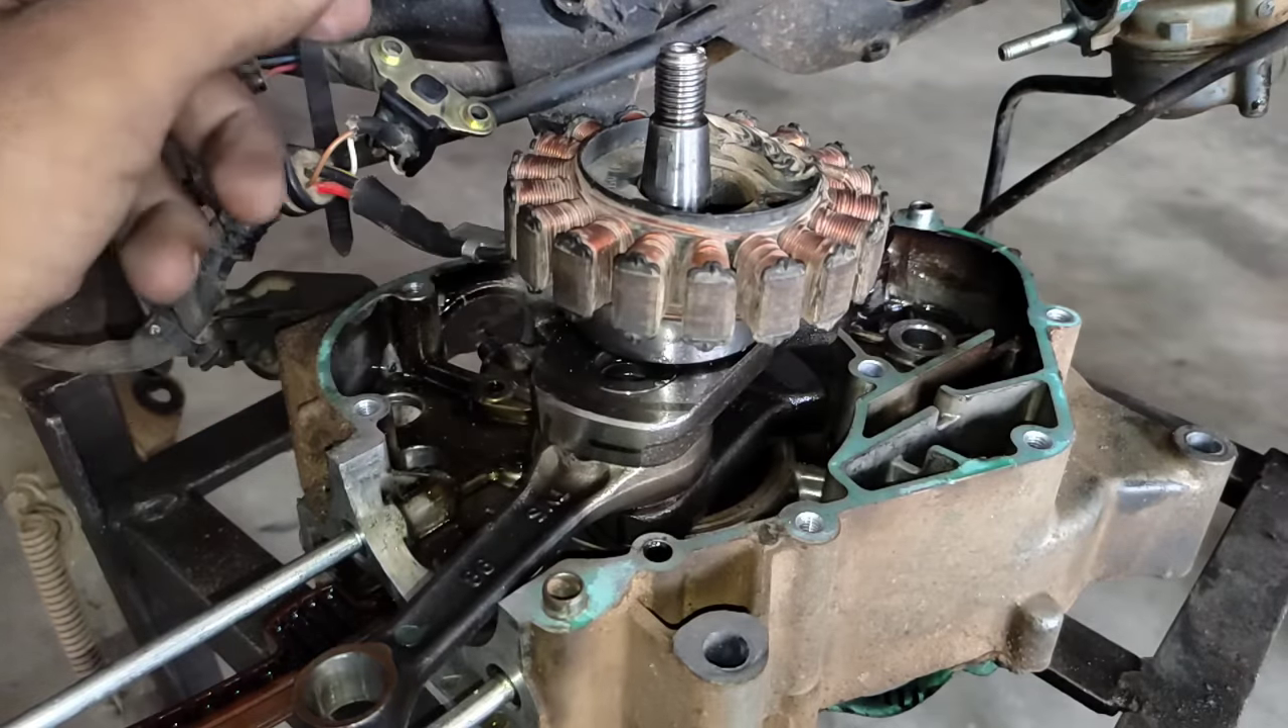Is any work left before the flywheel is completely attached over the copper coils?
Yes.